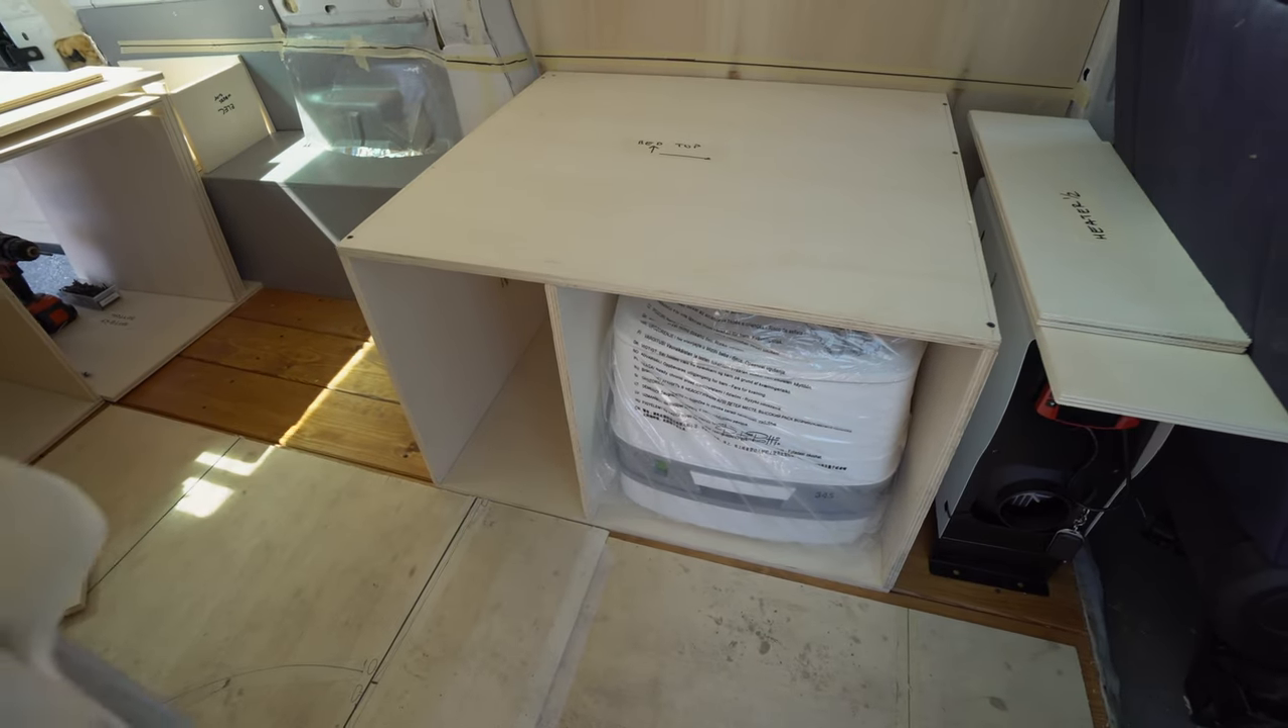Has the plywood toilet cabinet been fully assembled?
Yes.